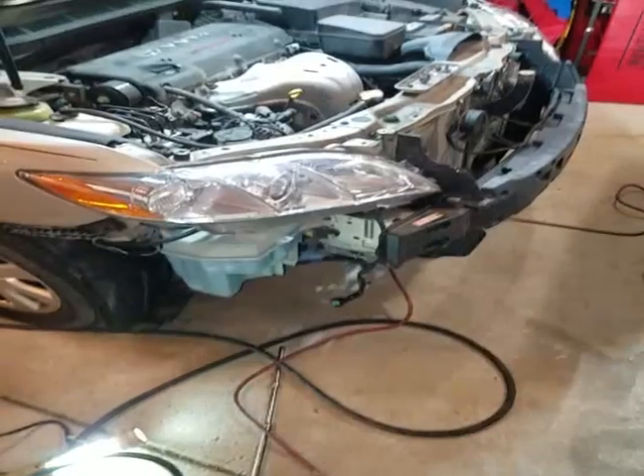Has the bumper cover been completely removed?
Yes.